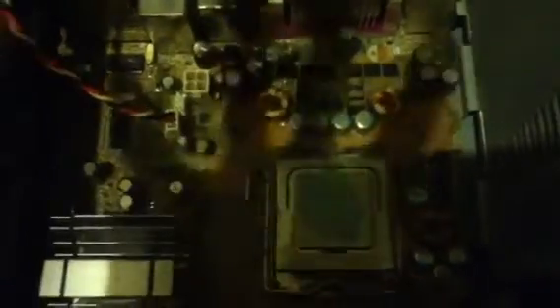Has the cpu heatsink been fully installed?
No.